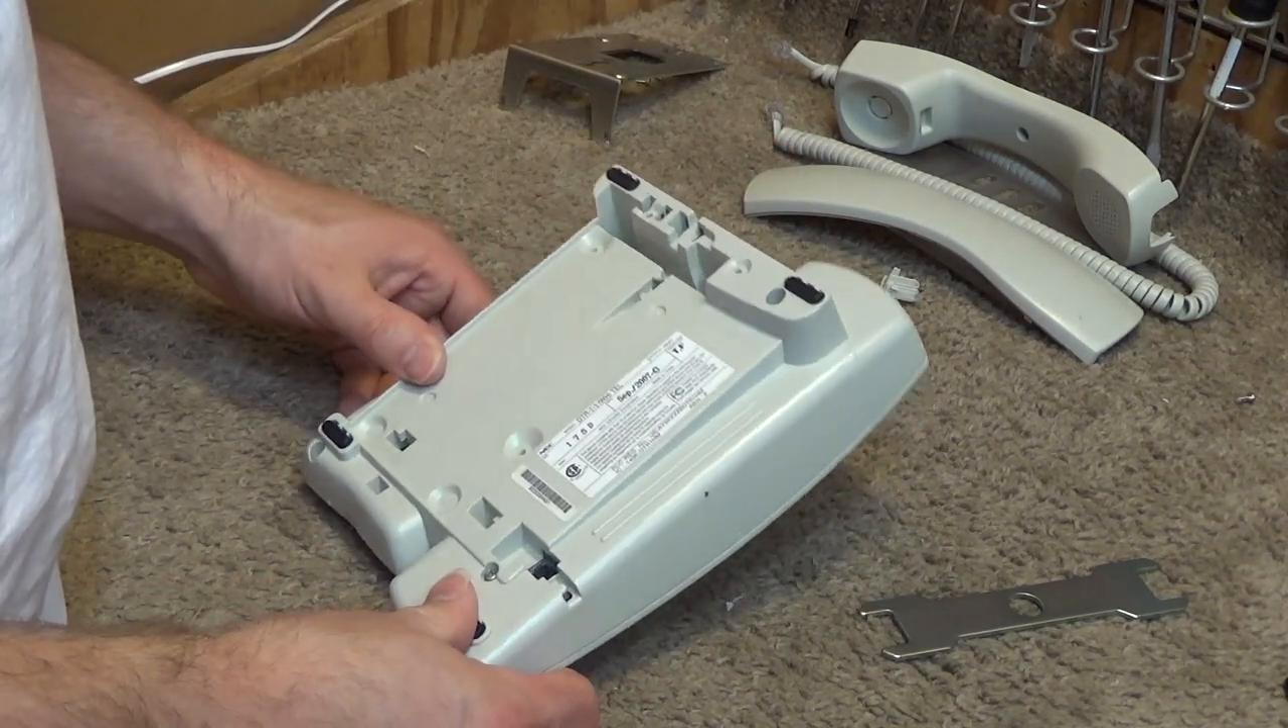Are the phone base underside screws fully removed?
No.